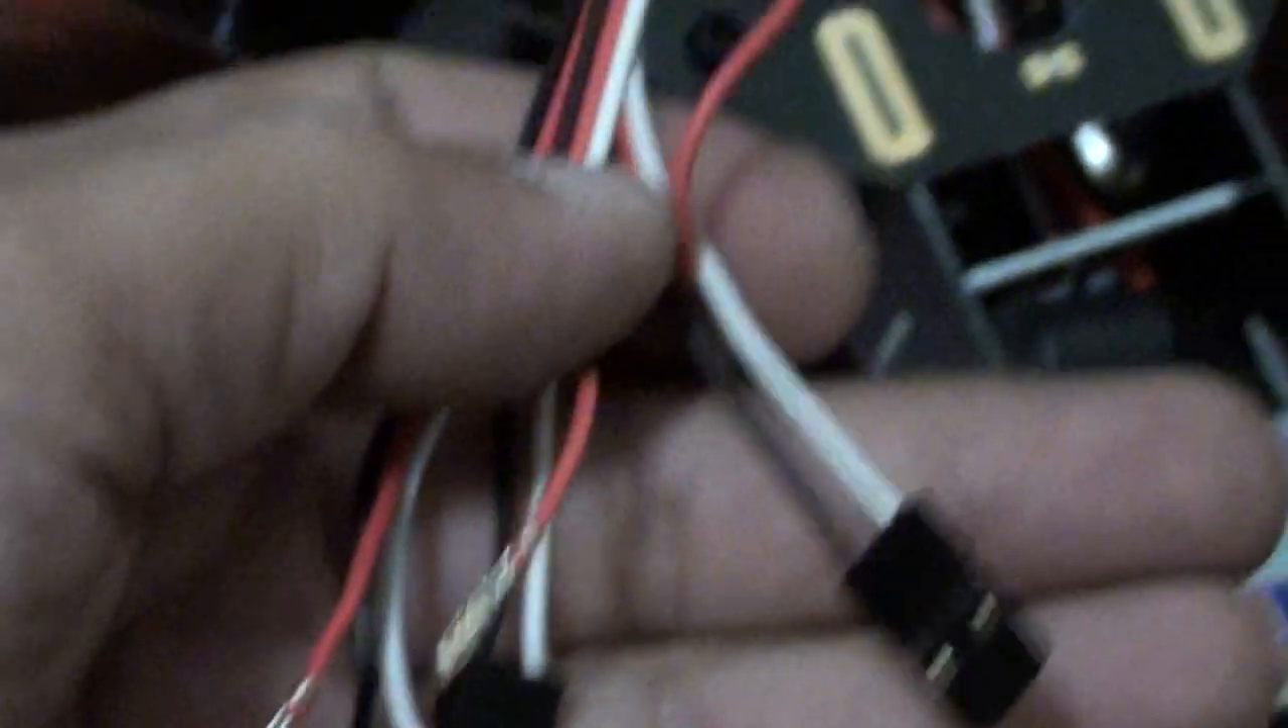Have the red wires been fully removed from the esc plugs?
Yes.